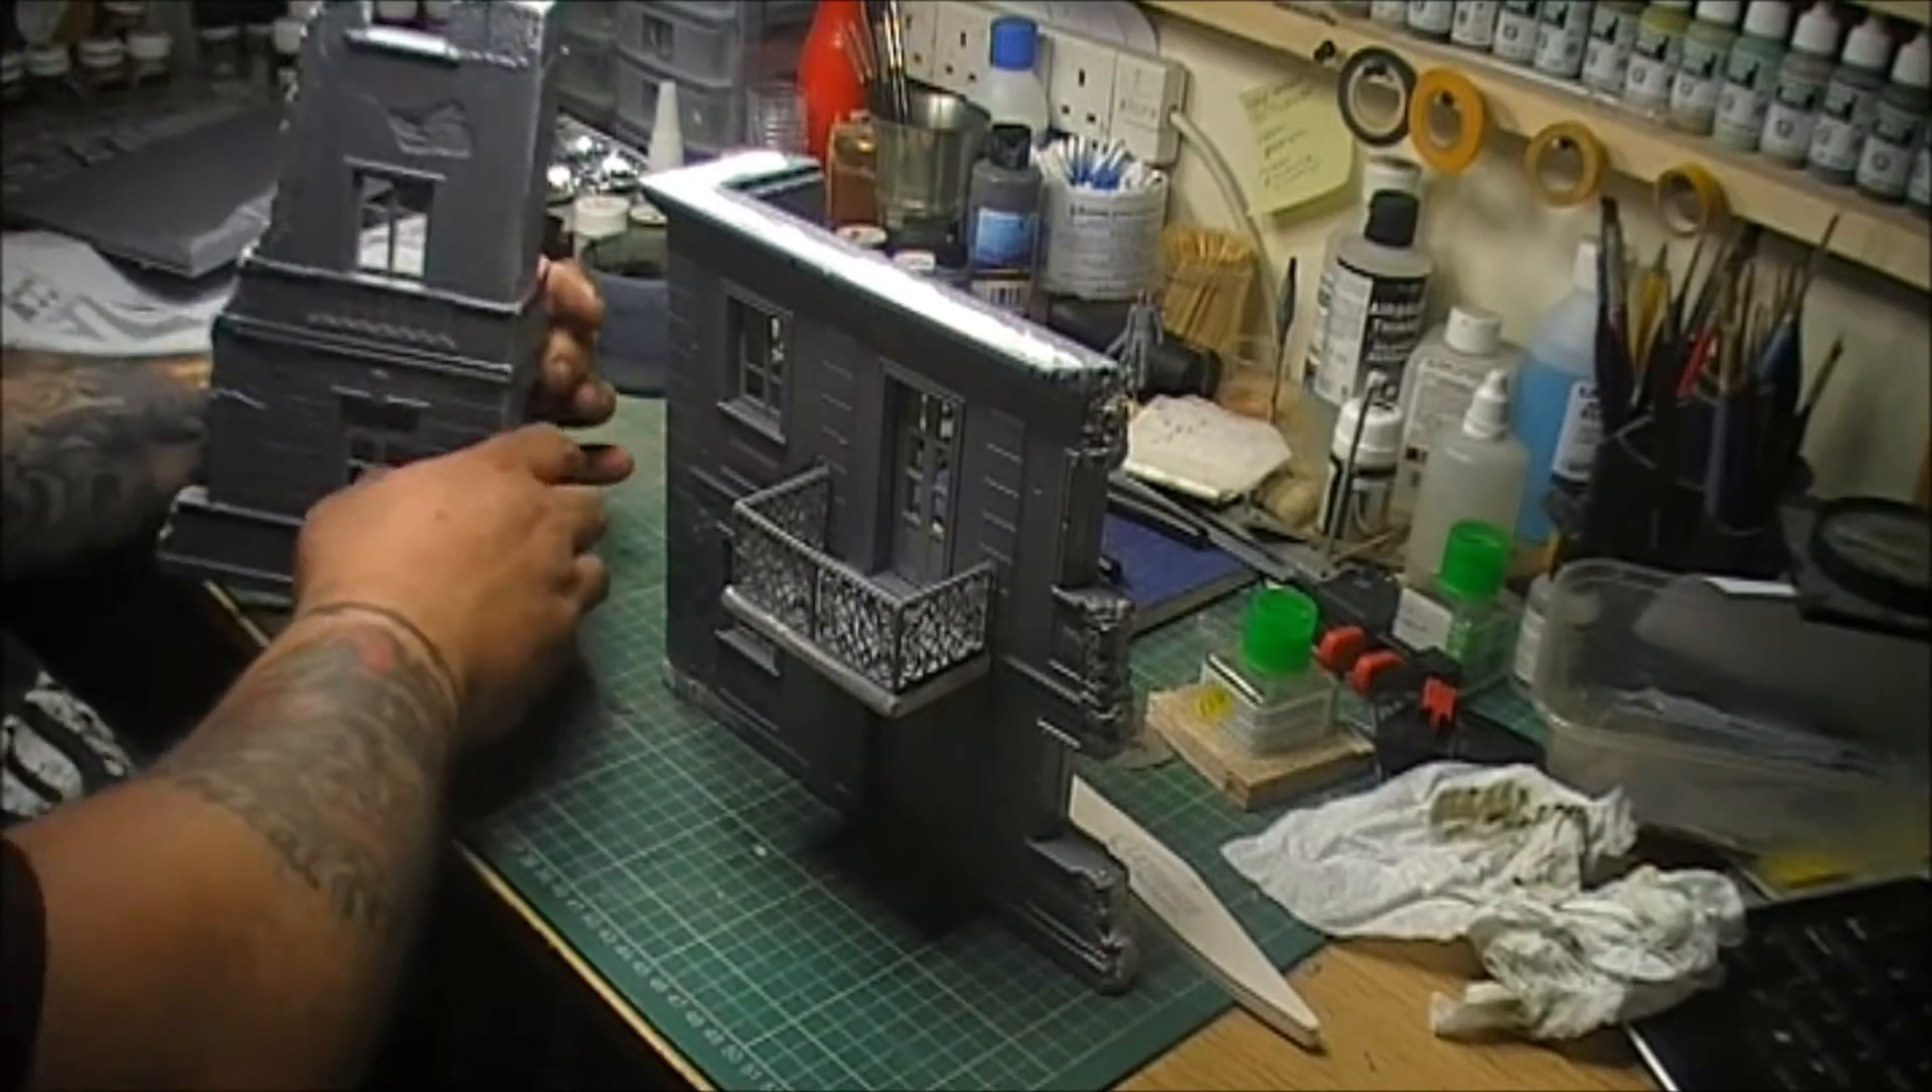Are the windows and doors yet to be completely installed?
No.